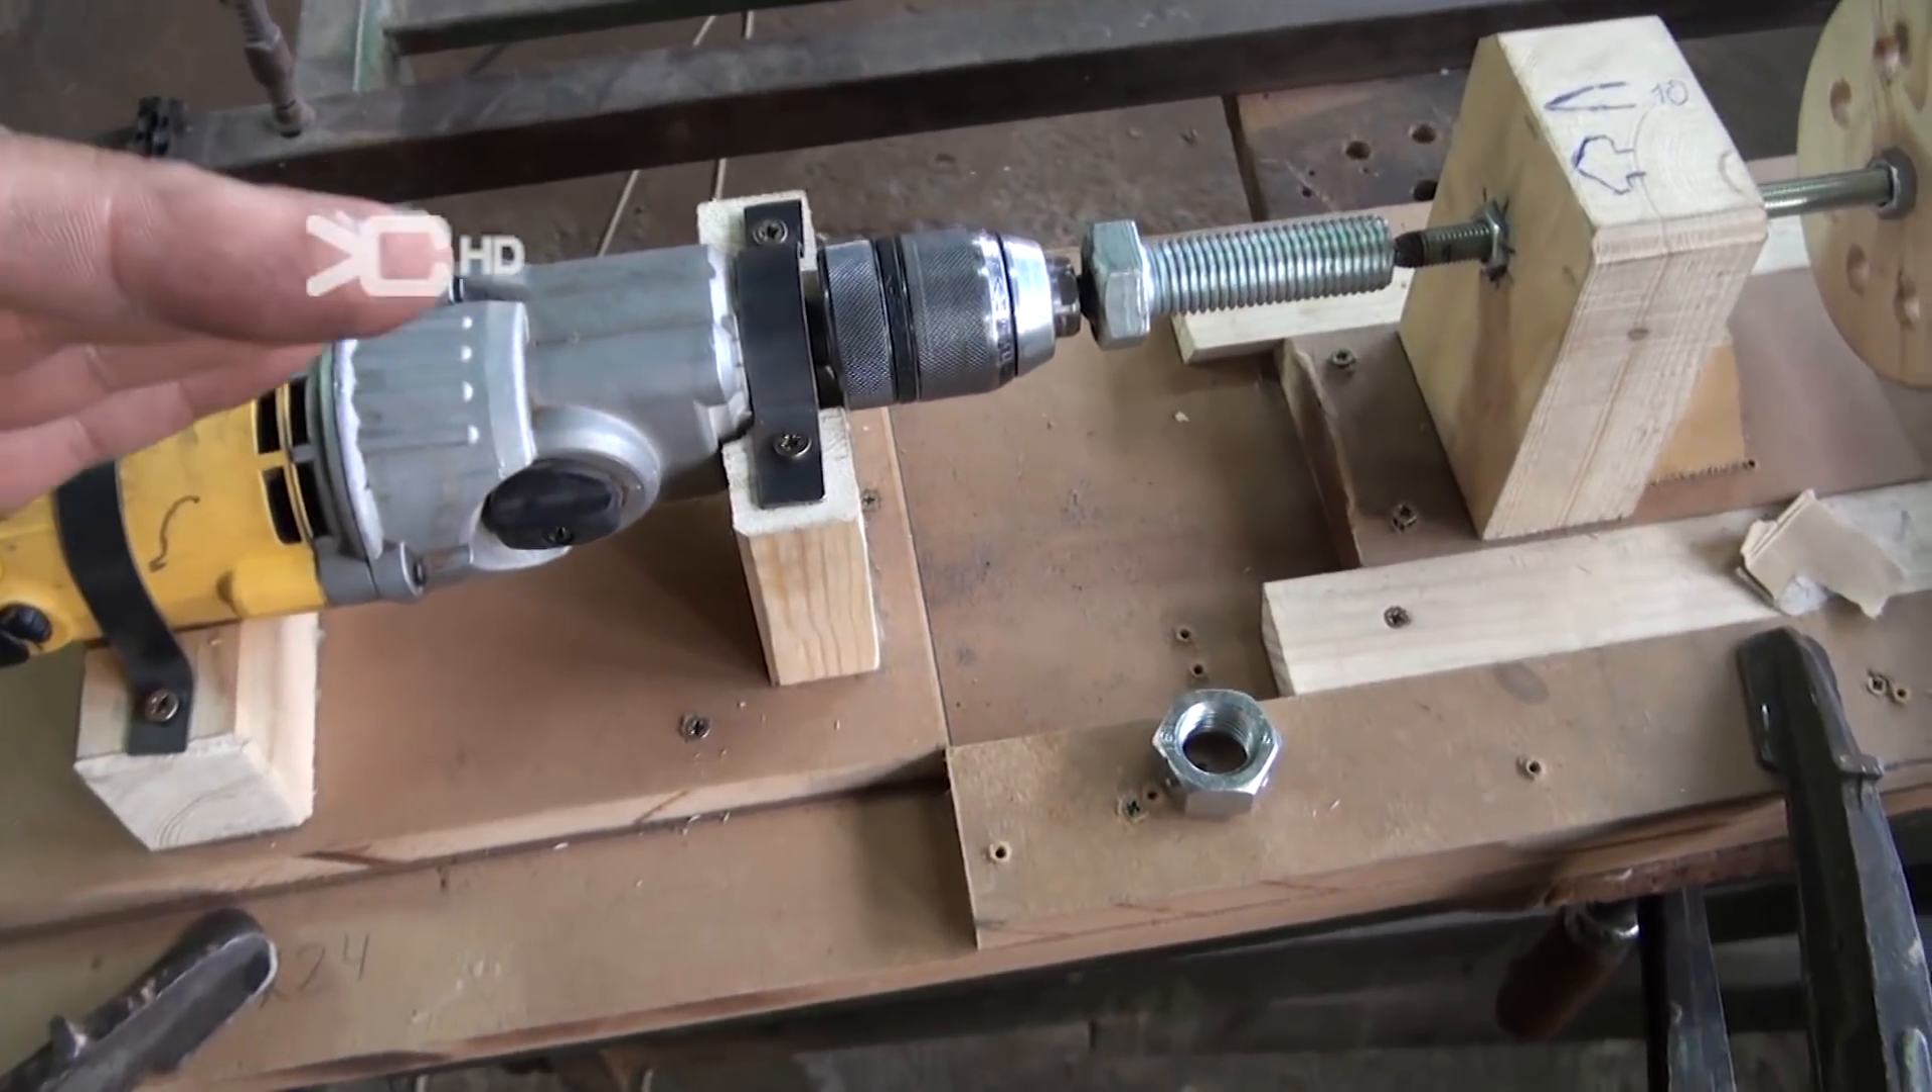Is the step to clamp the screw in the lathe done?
Yes.